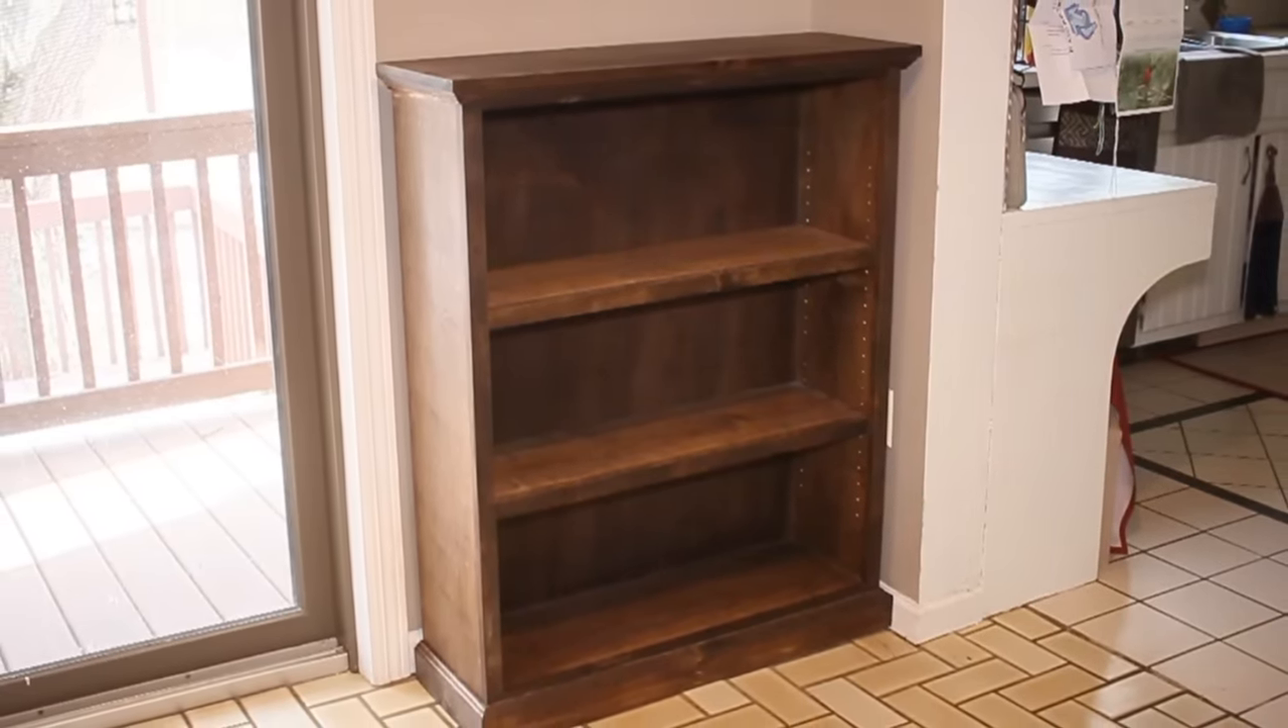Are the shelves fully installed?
Yes.